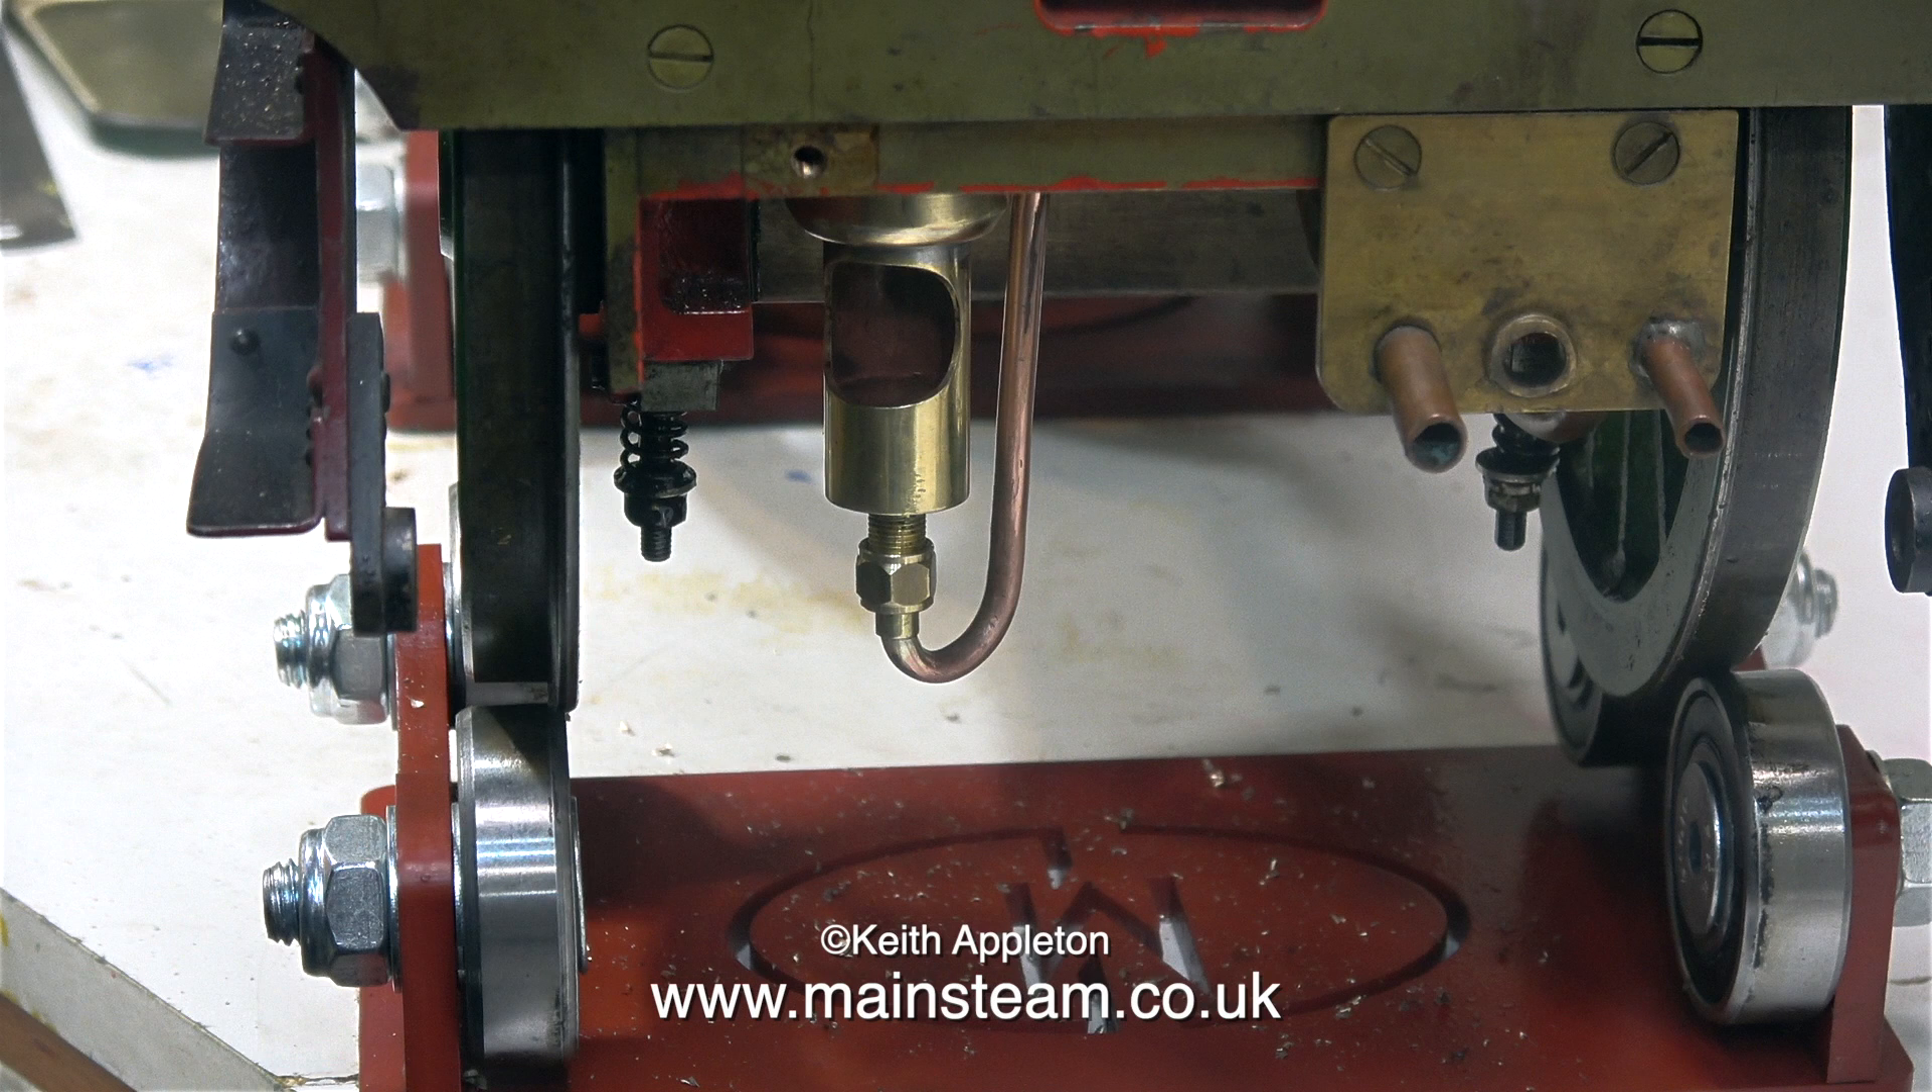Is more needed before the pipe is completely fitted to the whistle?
No.